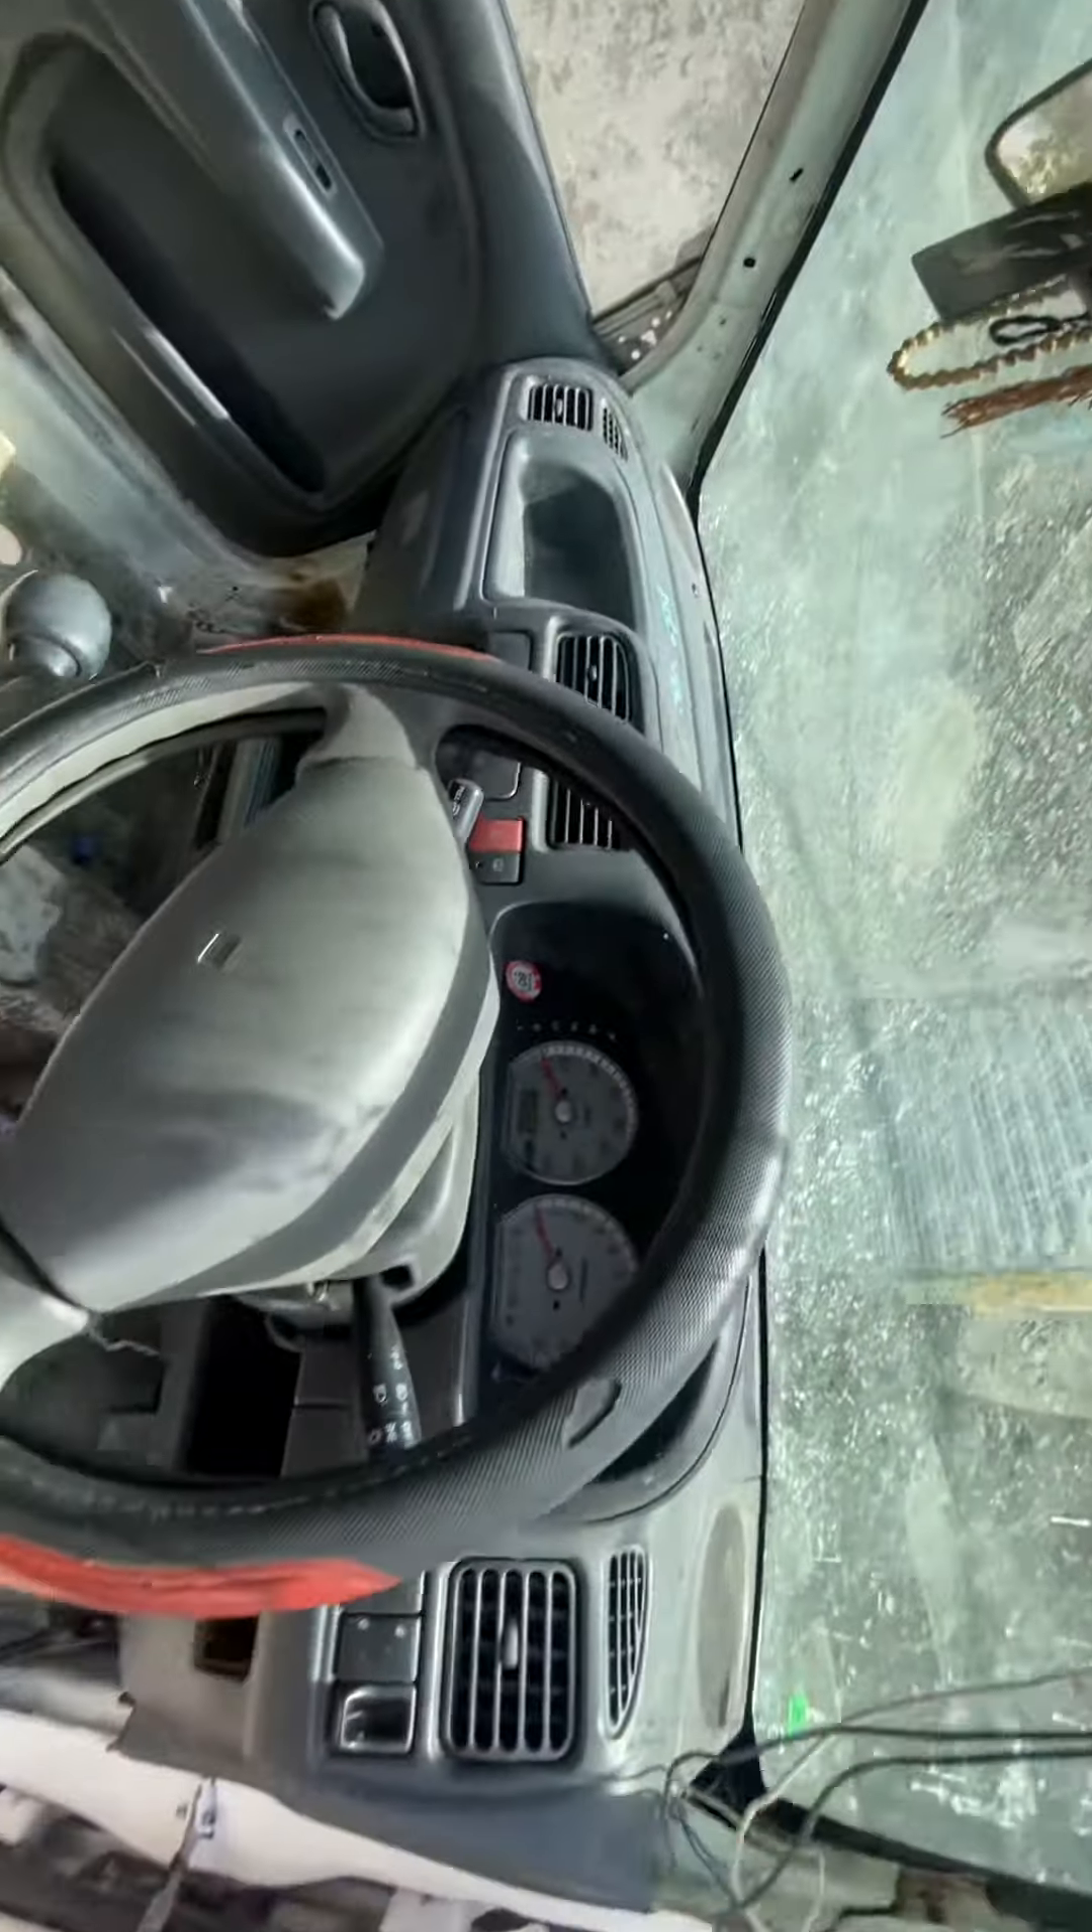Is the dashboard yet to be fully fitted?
No.